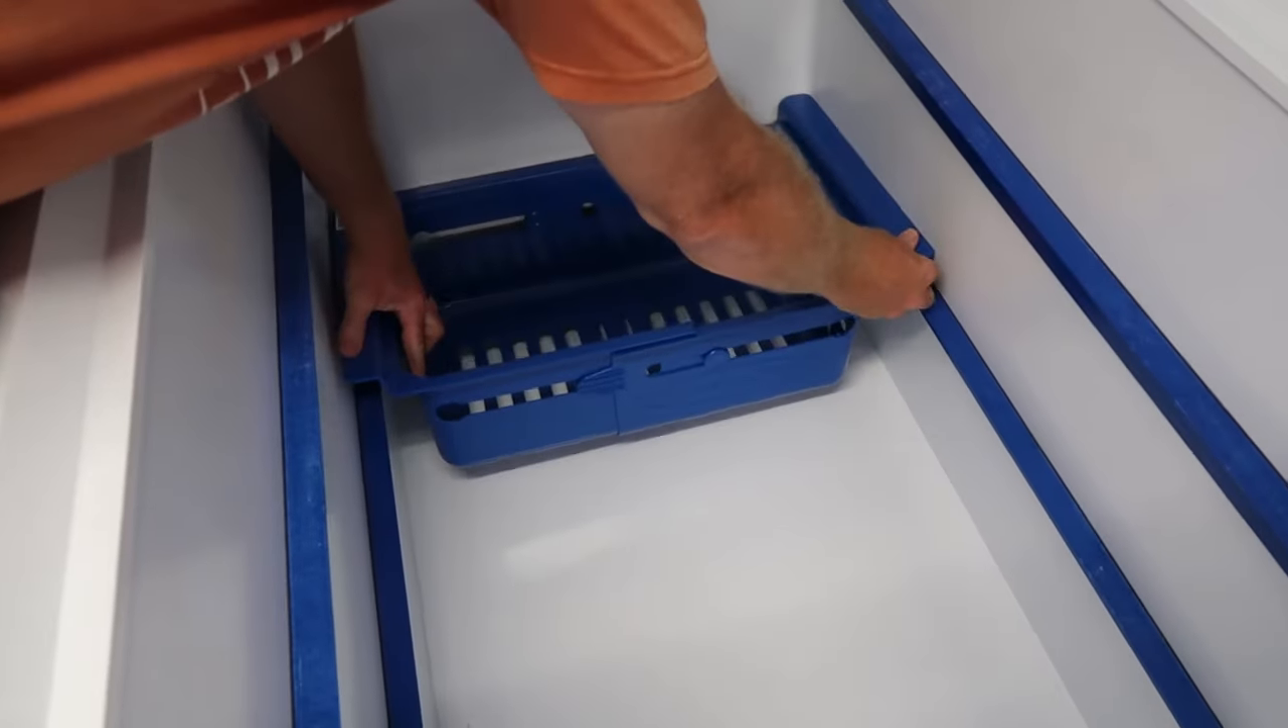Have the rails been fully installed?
Yes.